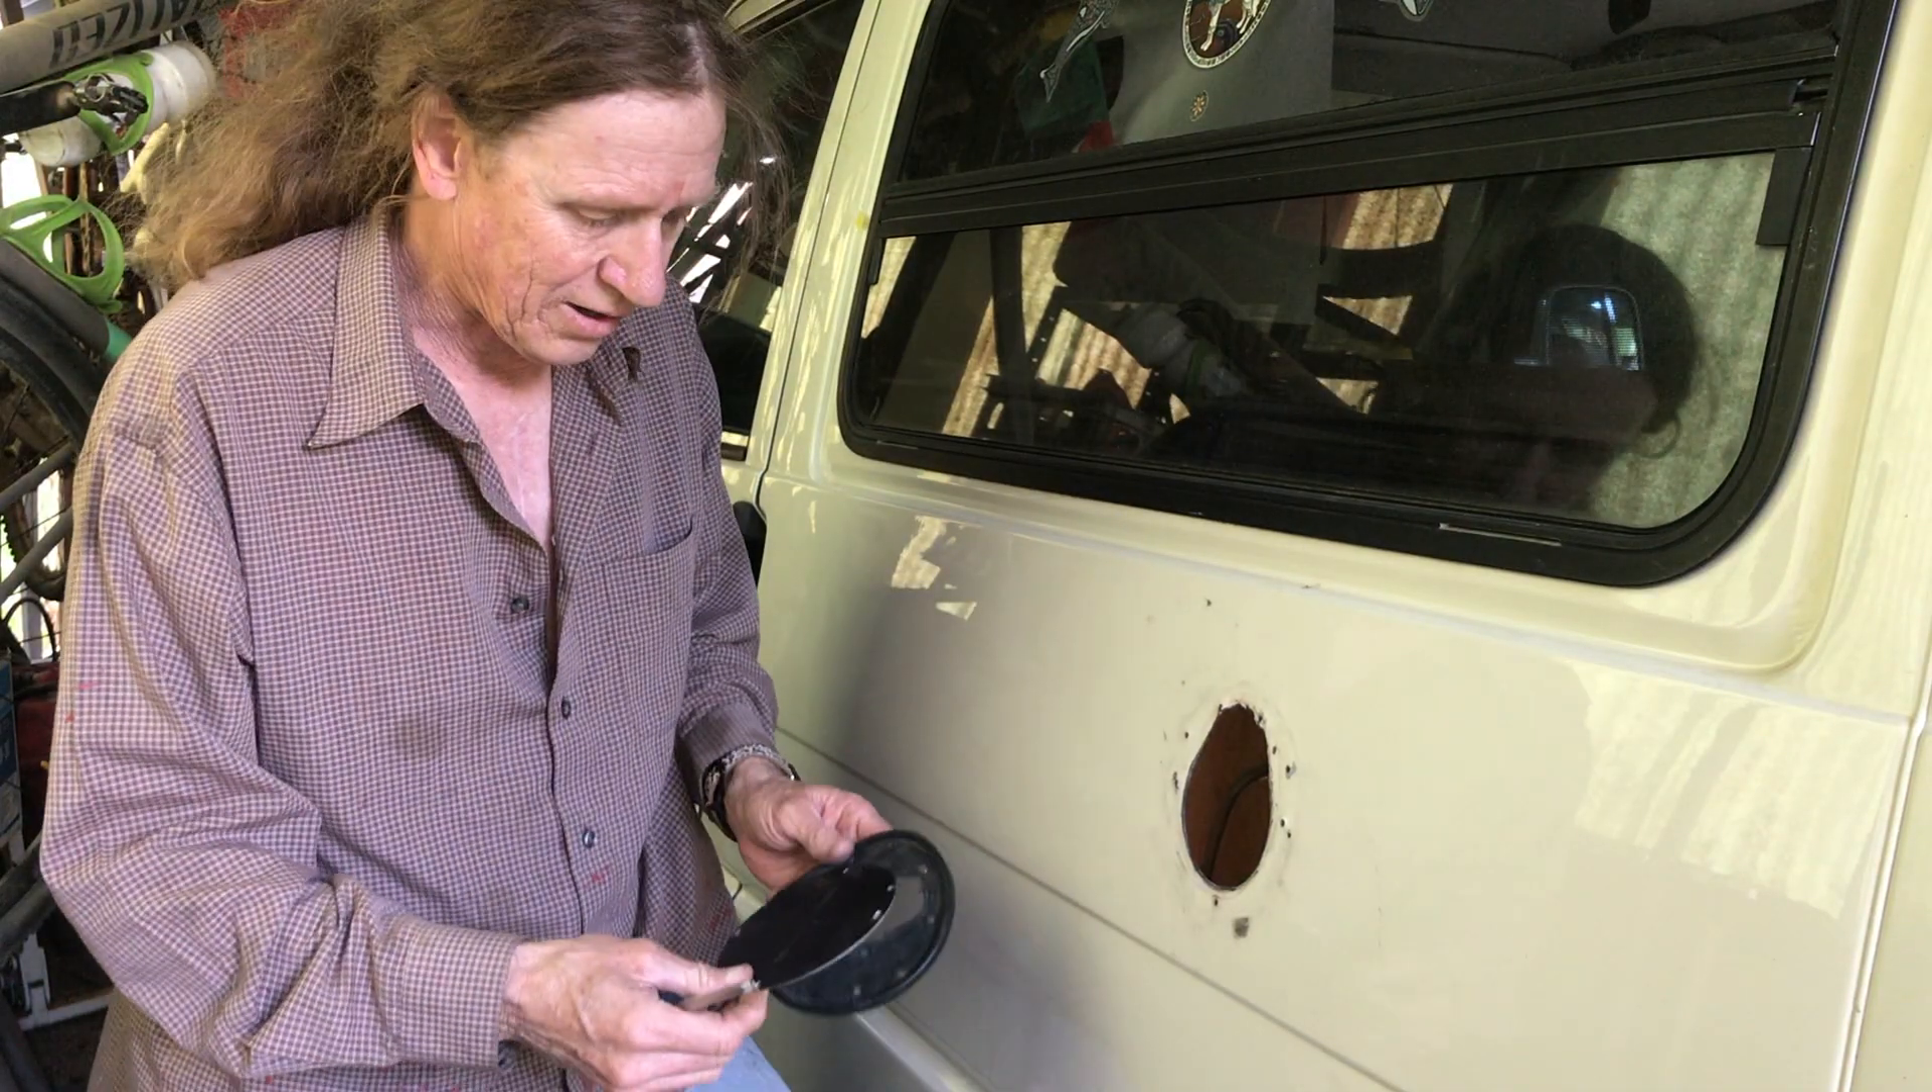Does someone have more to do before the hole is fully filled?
Yes.